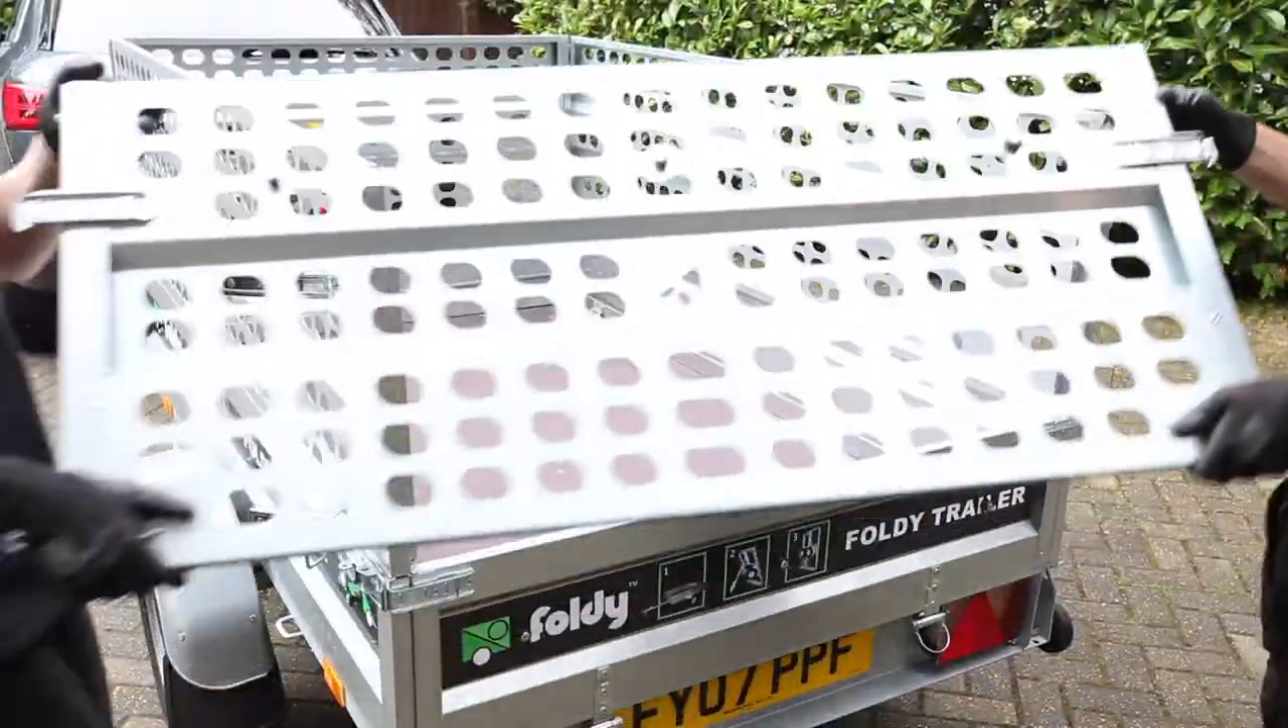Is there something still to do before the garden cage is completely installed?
Yes.